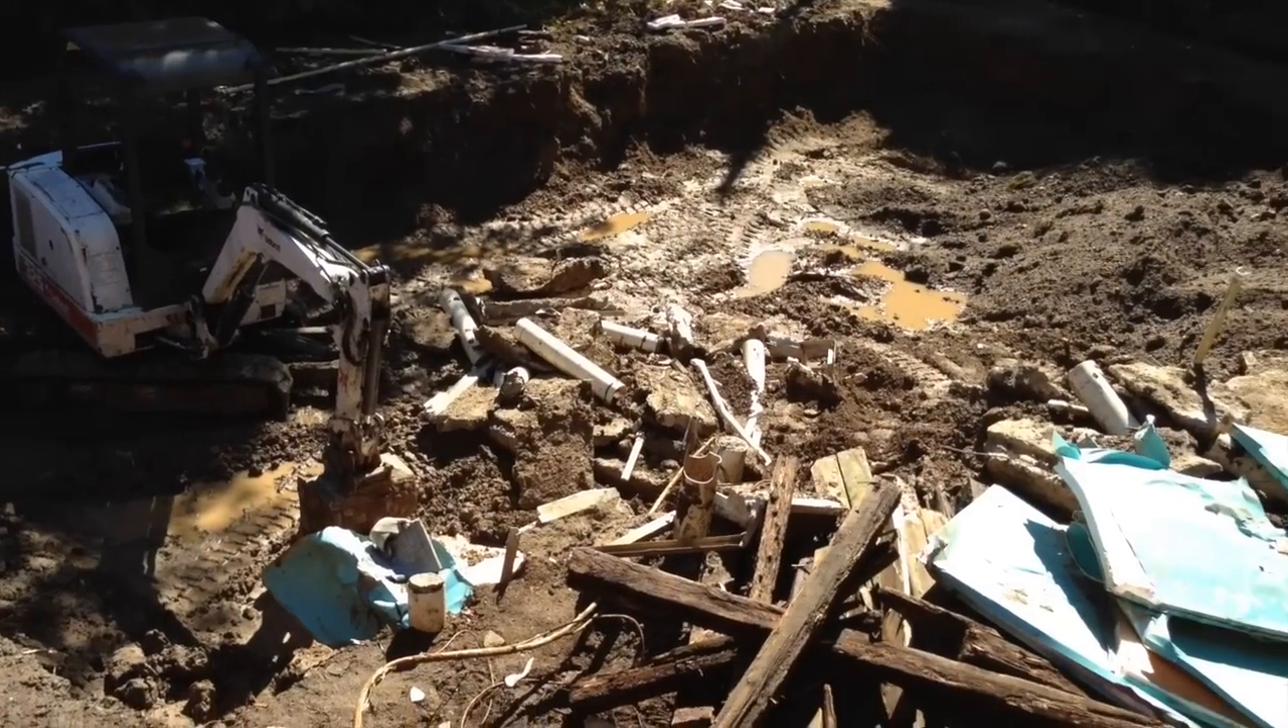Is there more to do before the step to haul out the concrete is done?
Yes.